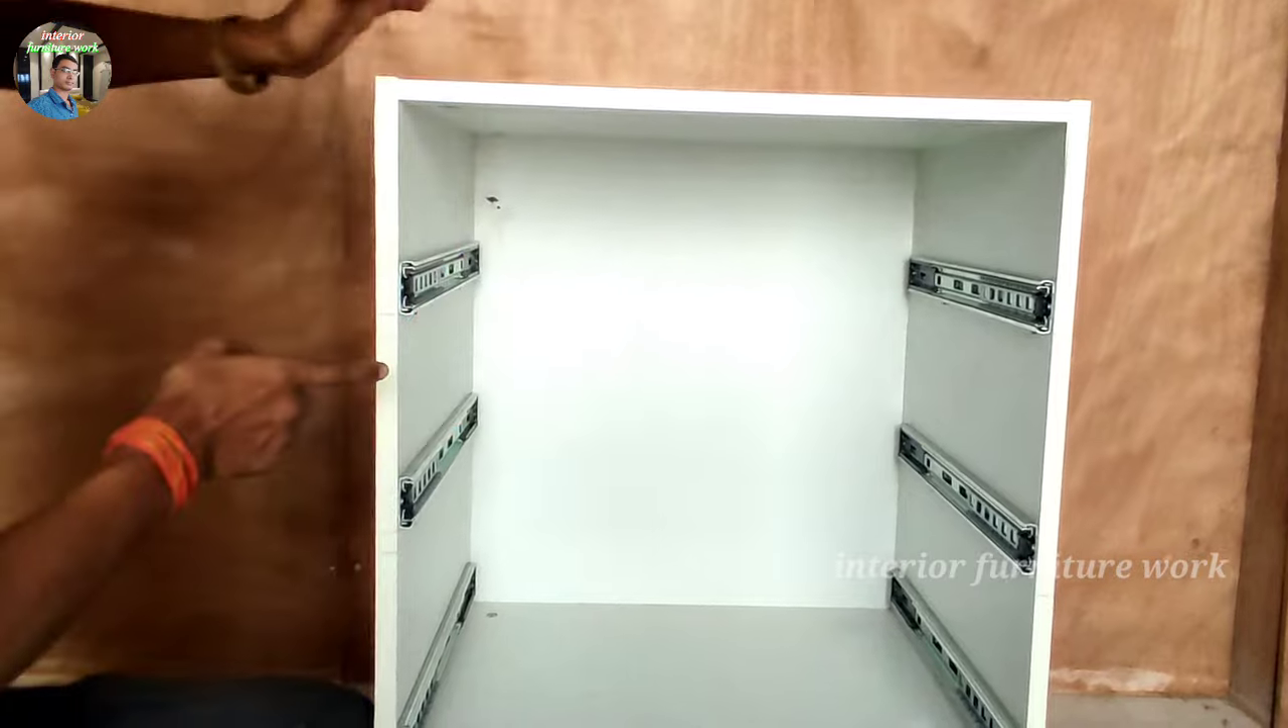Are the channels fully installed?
Yes.